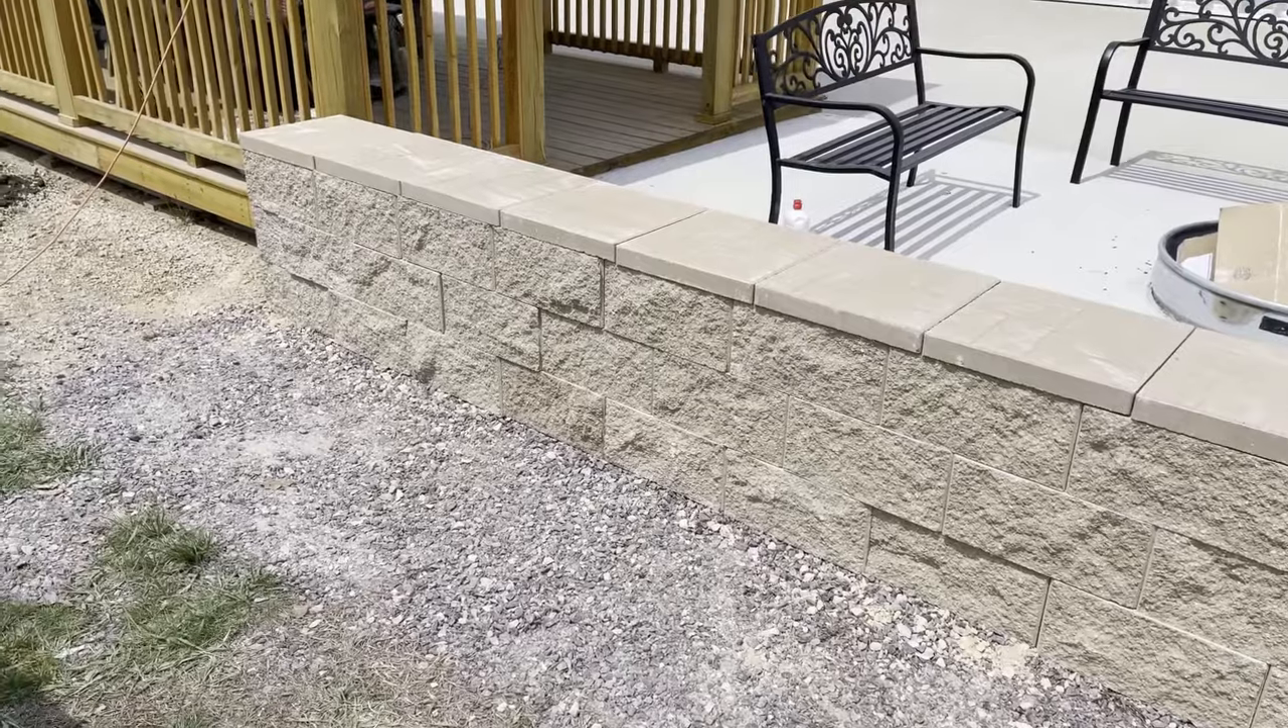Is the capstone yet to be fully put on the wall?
No.